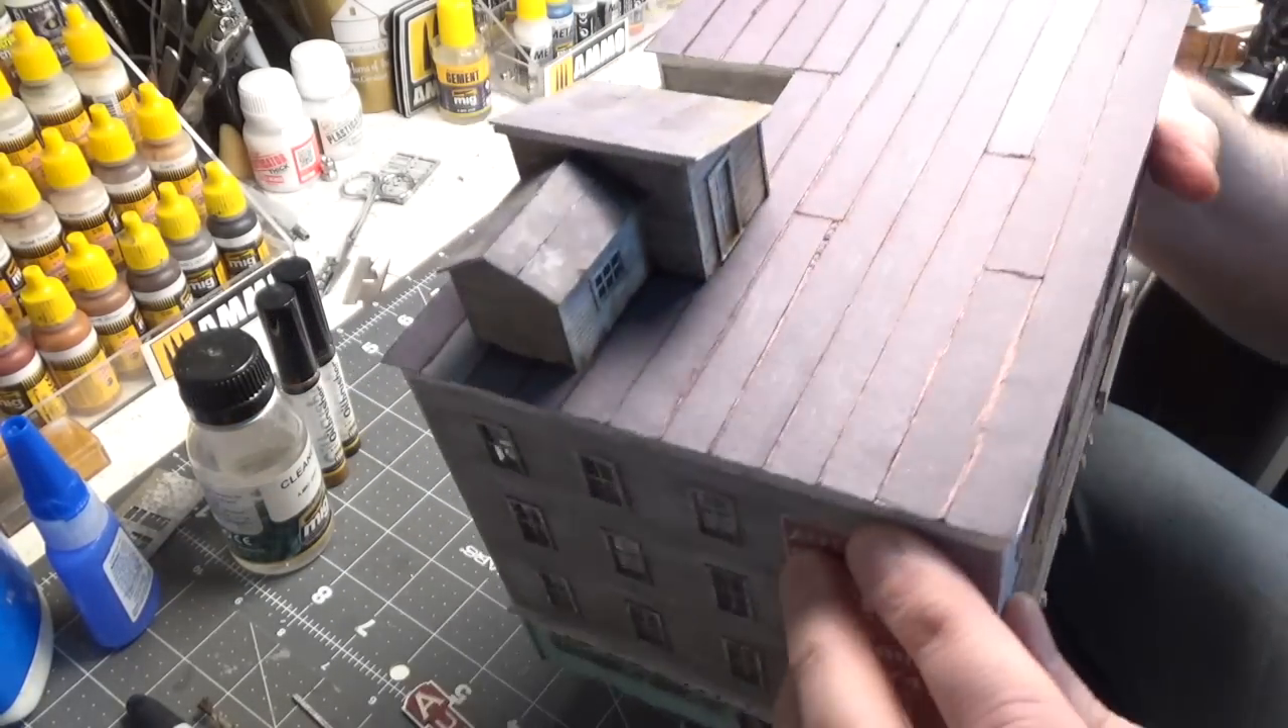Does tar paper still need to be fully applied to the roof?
No.